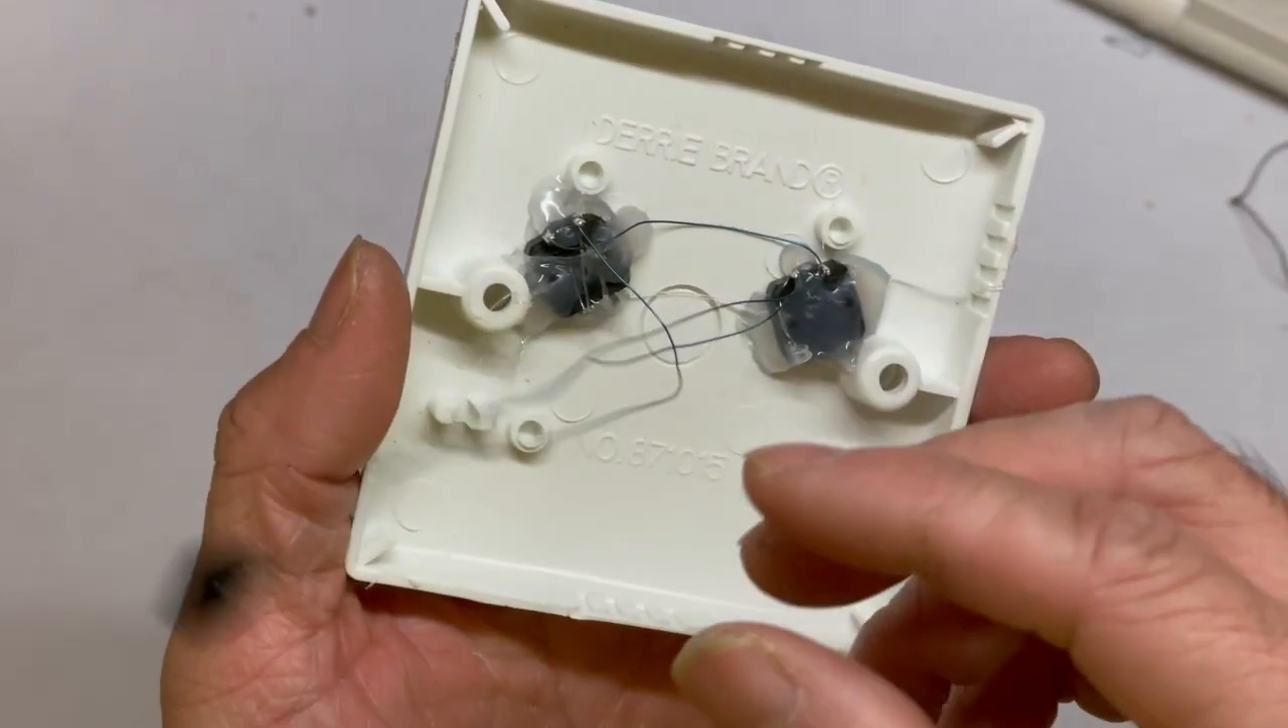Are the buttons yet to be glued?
No.